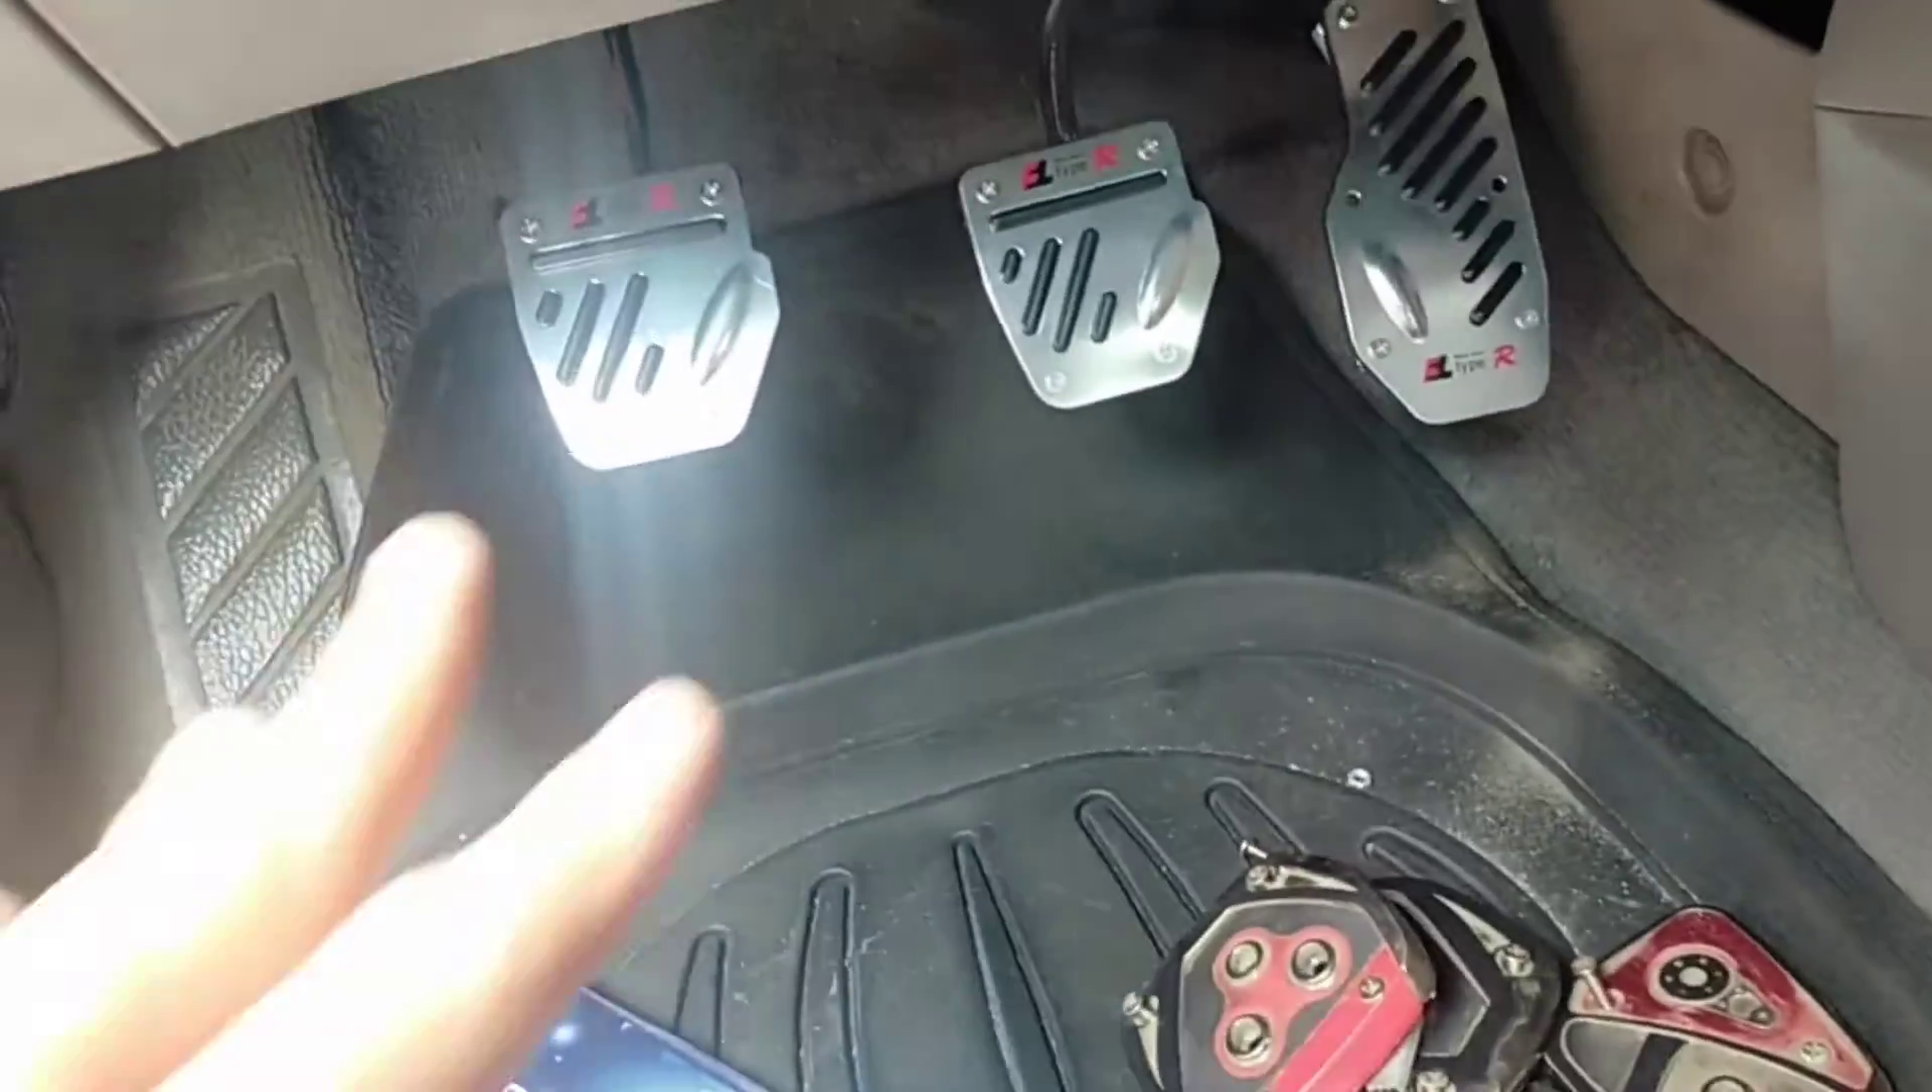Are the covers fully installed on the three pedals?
Yes.